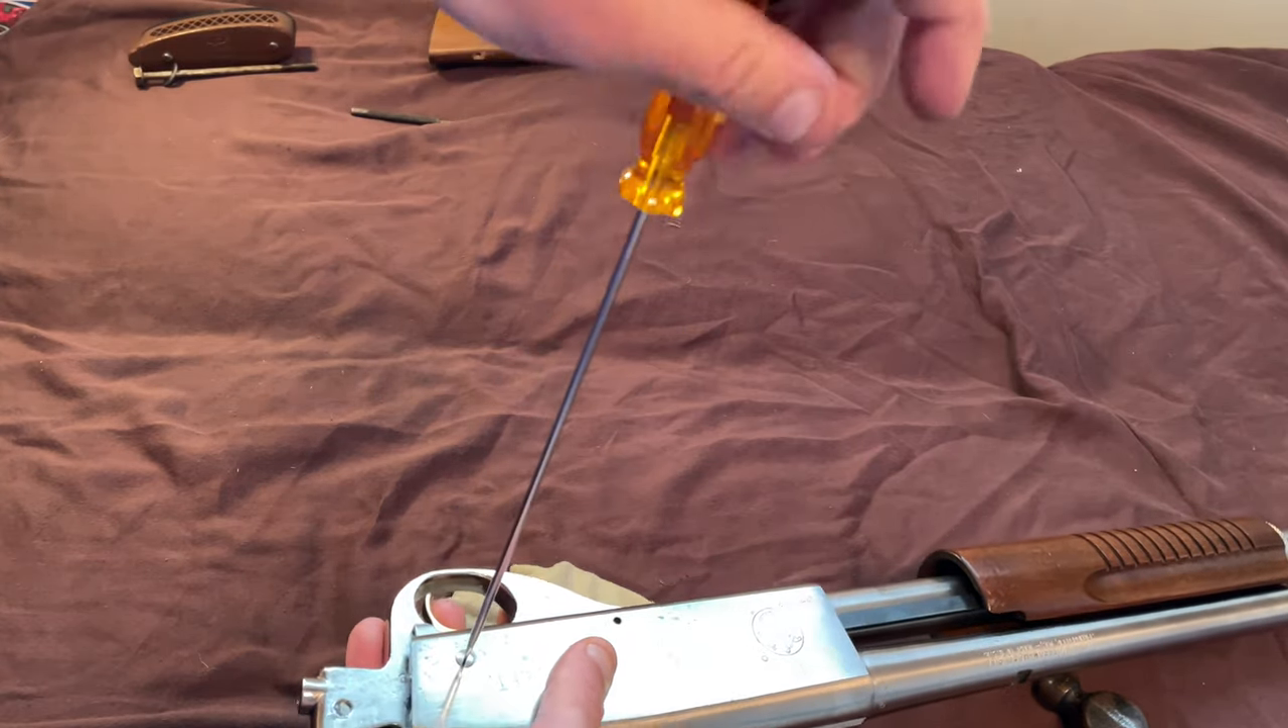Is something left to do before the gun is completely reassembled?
Yes.